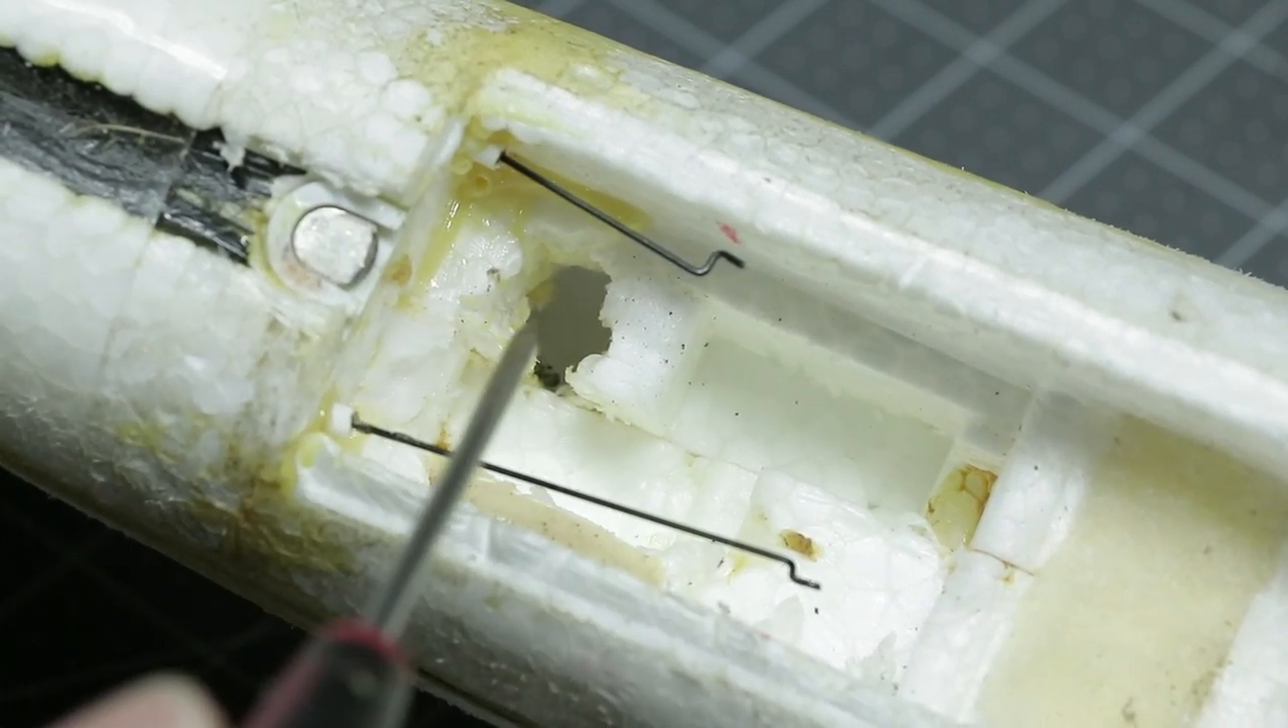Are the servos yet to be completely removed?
No.